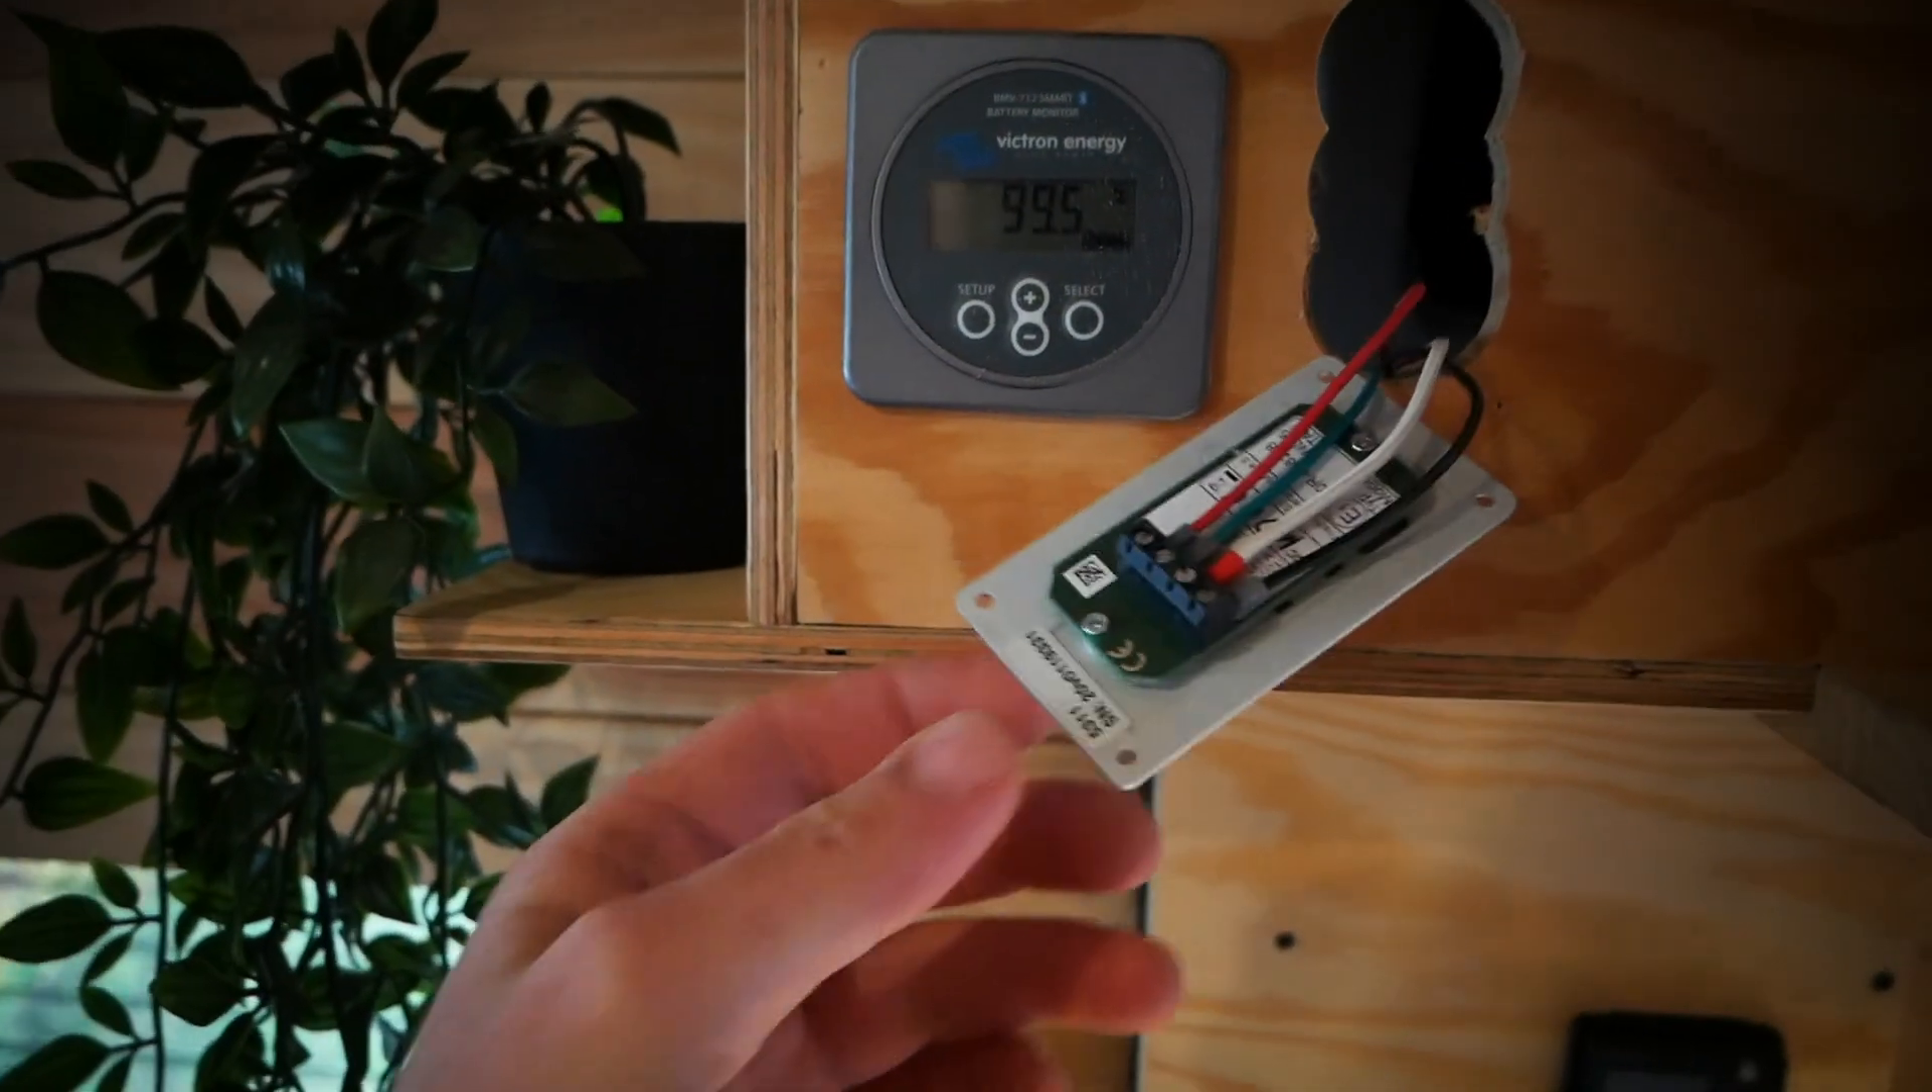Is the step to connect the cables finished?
Yes.